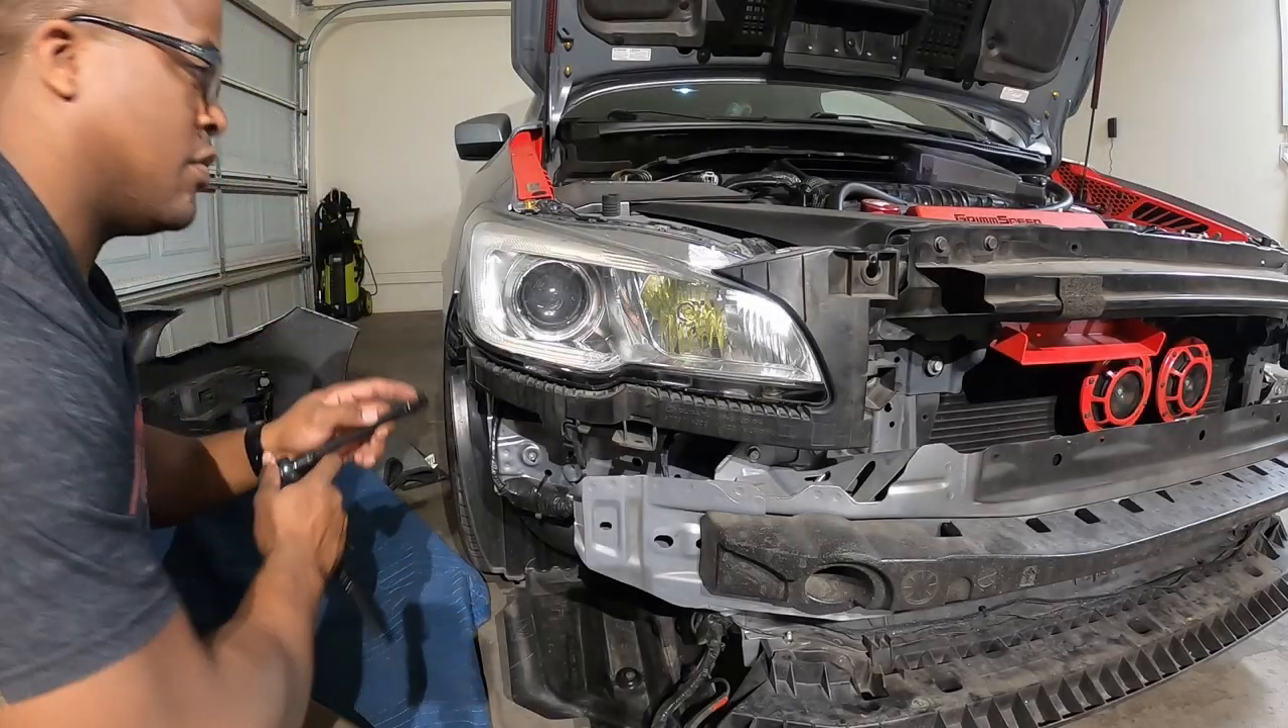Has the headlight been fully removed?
No.